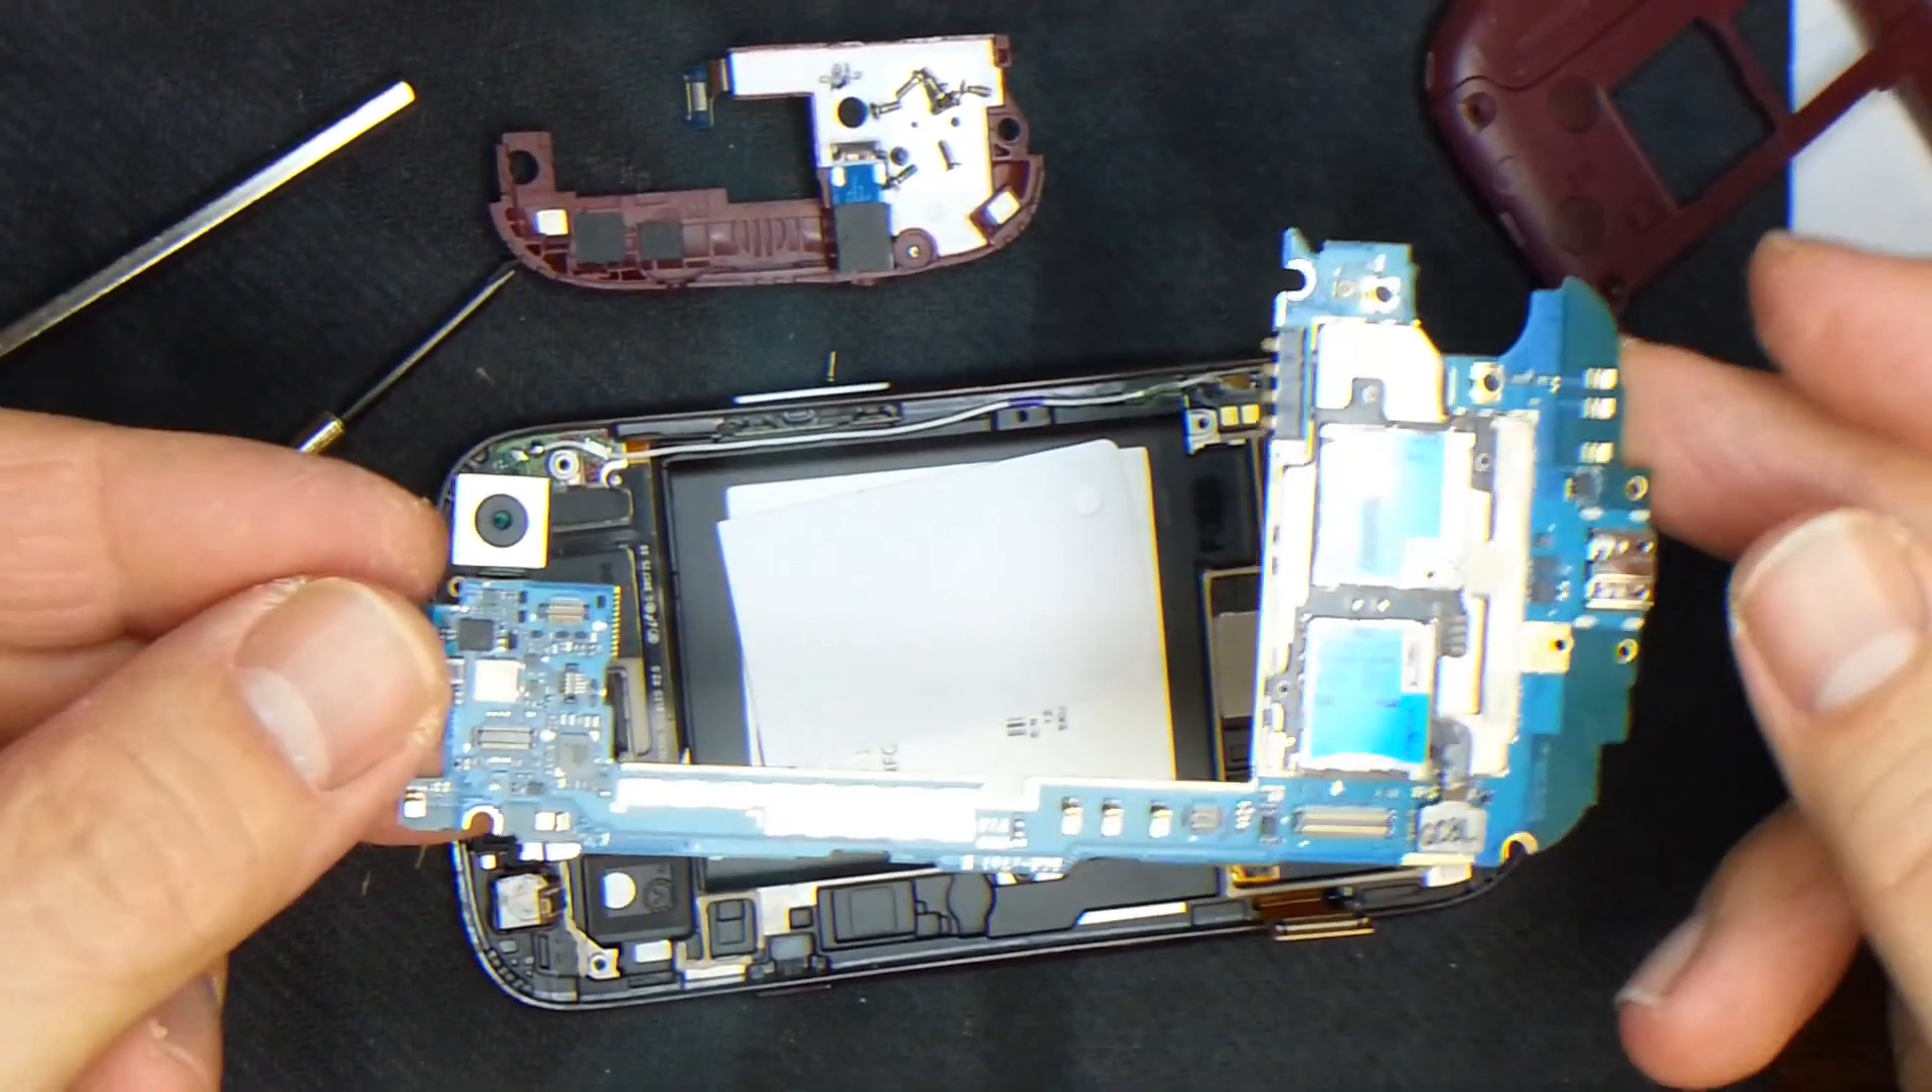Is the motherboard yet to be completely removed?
No.